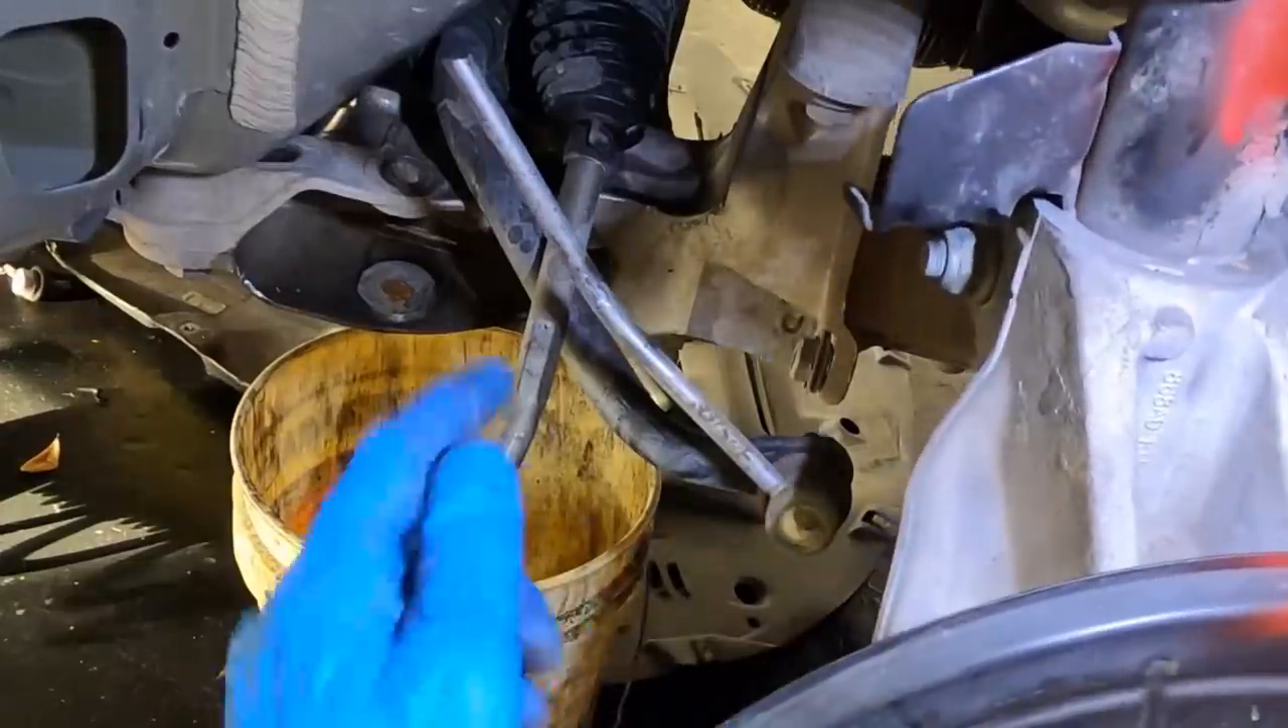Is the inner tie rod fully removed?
No.